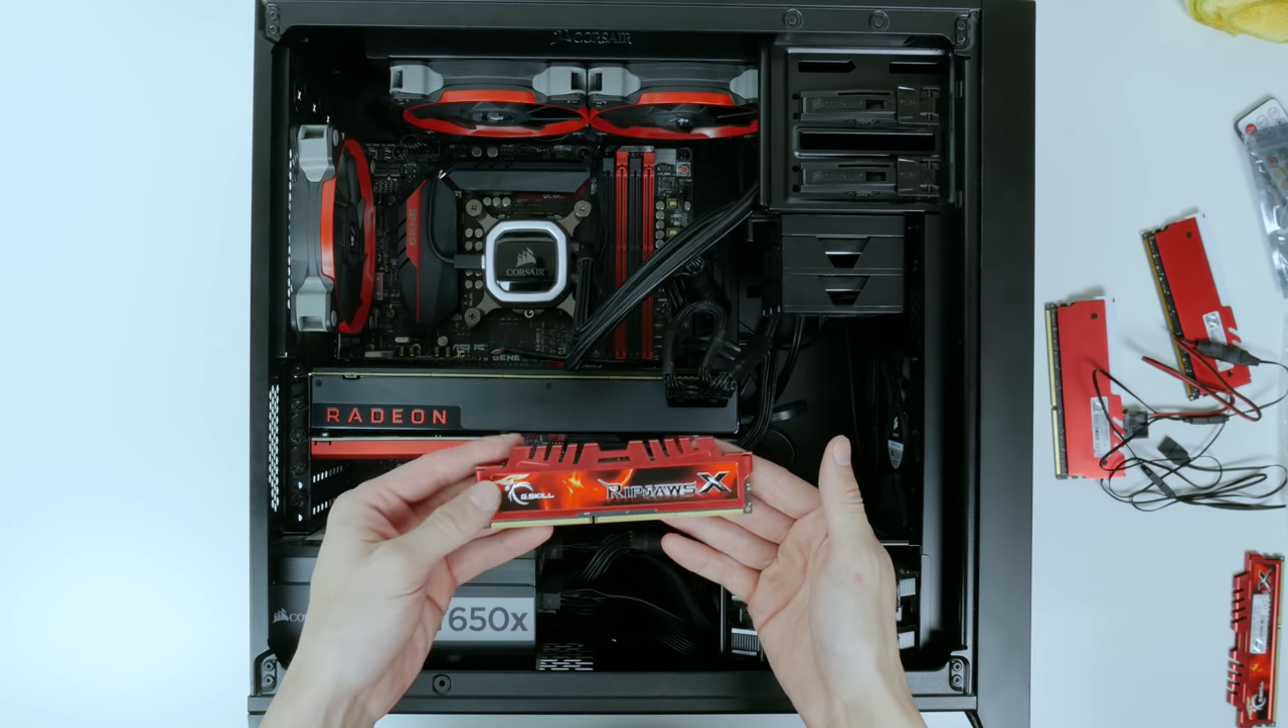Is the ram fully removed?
Yes.